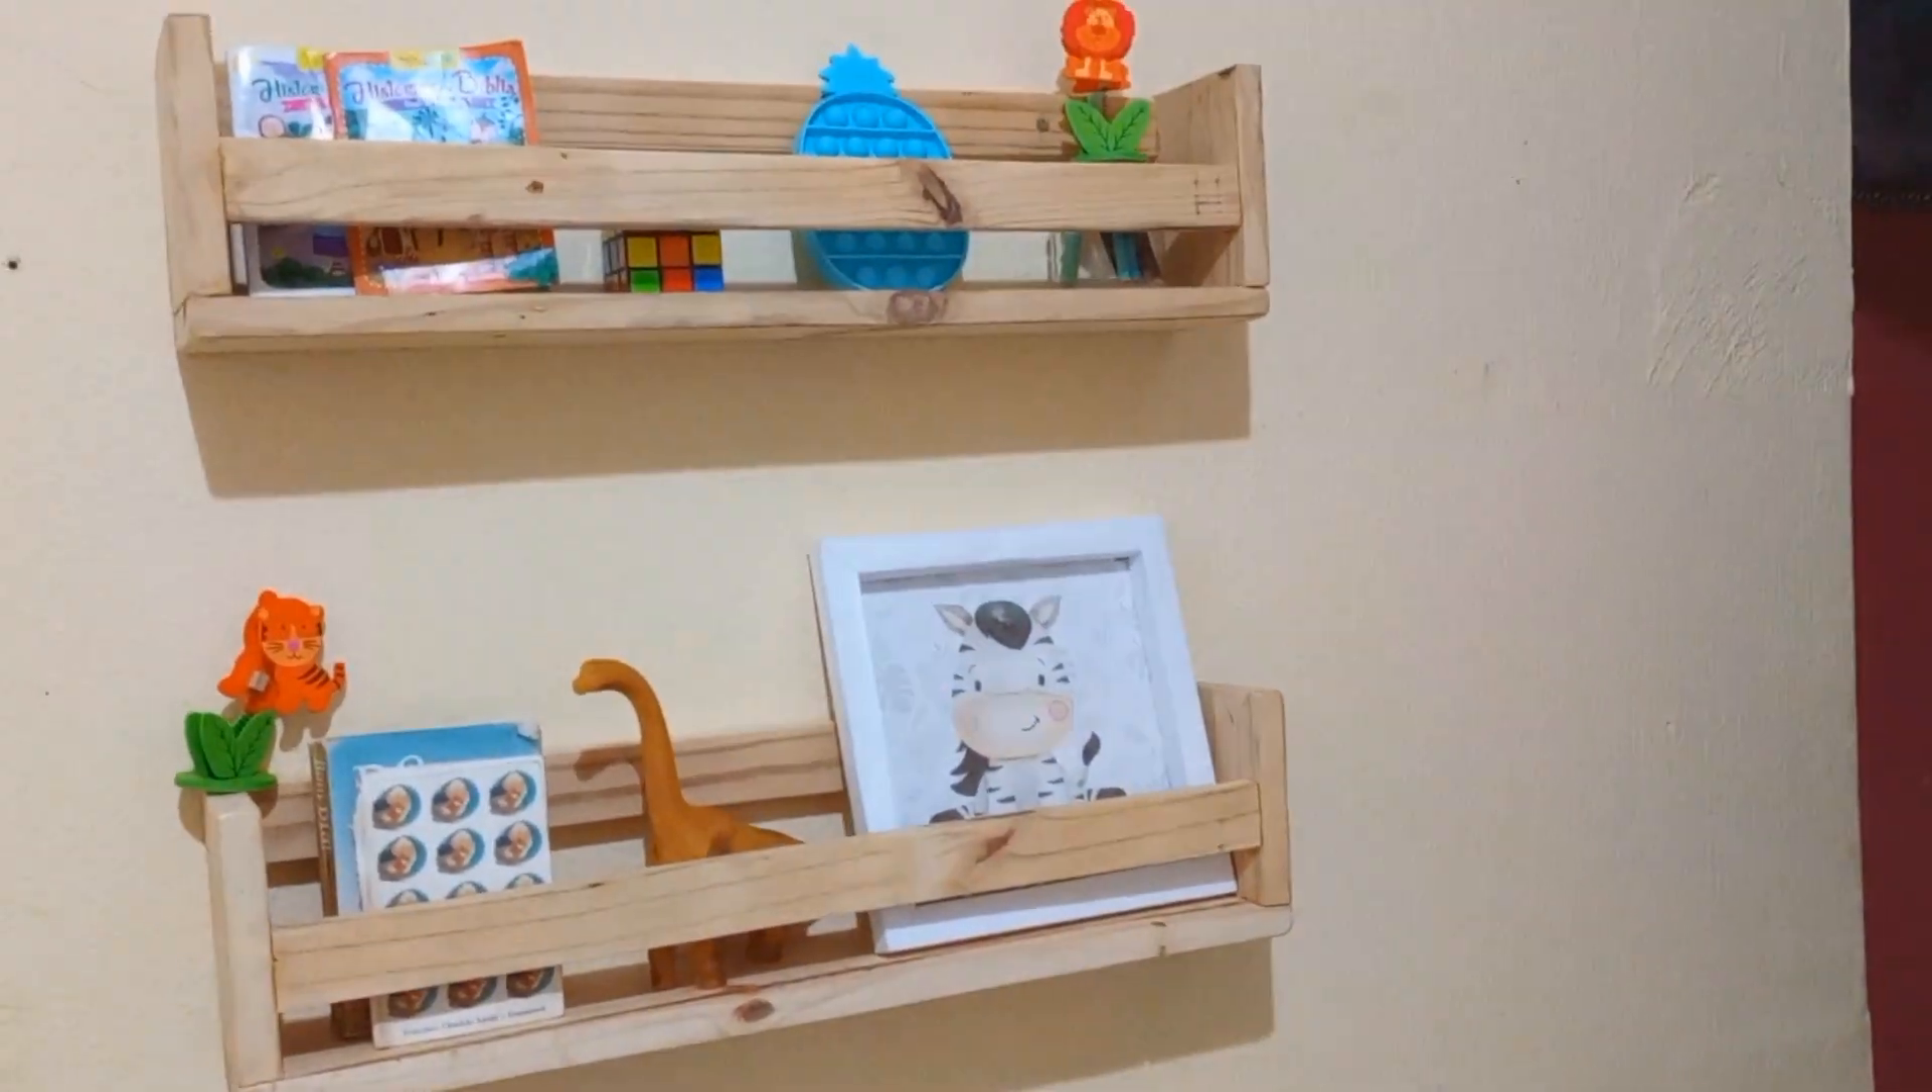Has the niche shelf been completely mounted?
Yes.